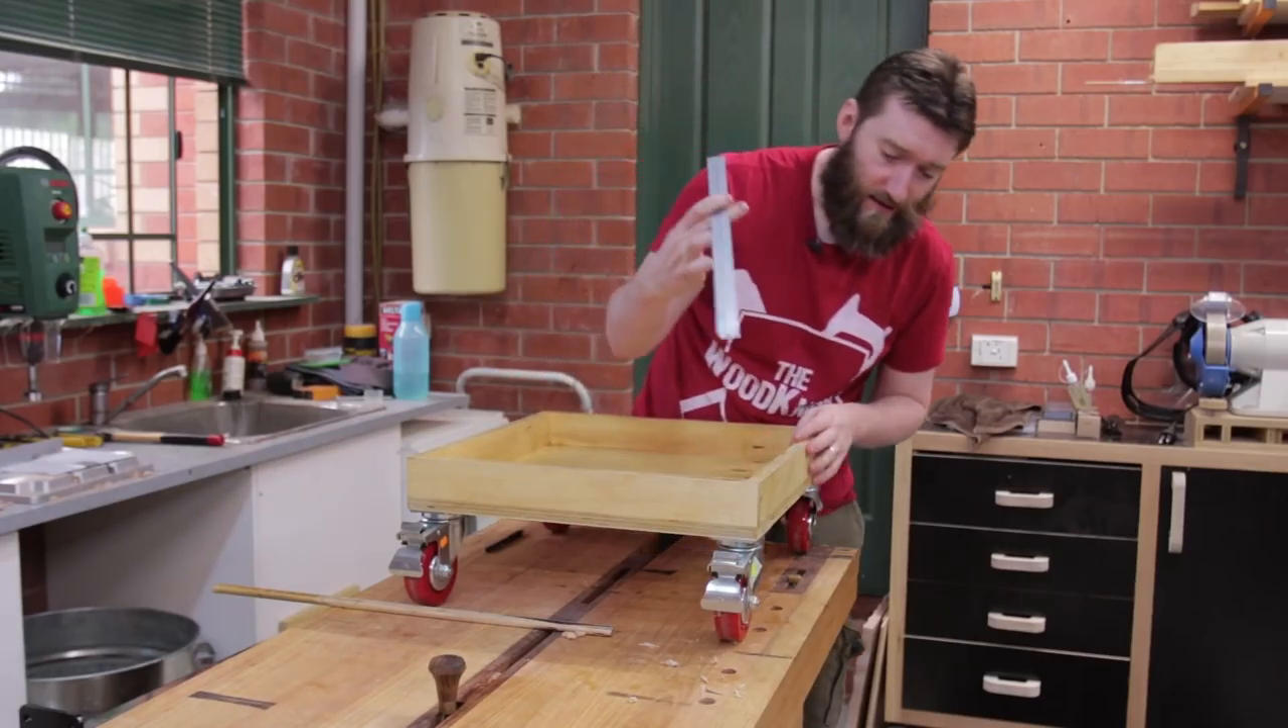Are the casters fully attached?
Yes.